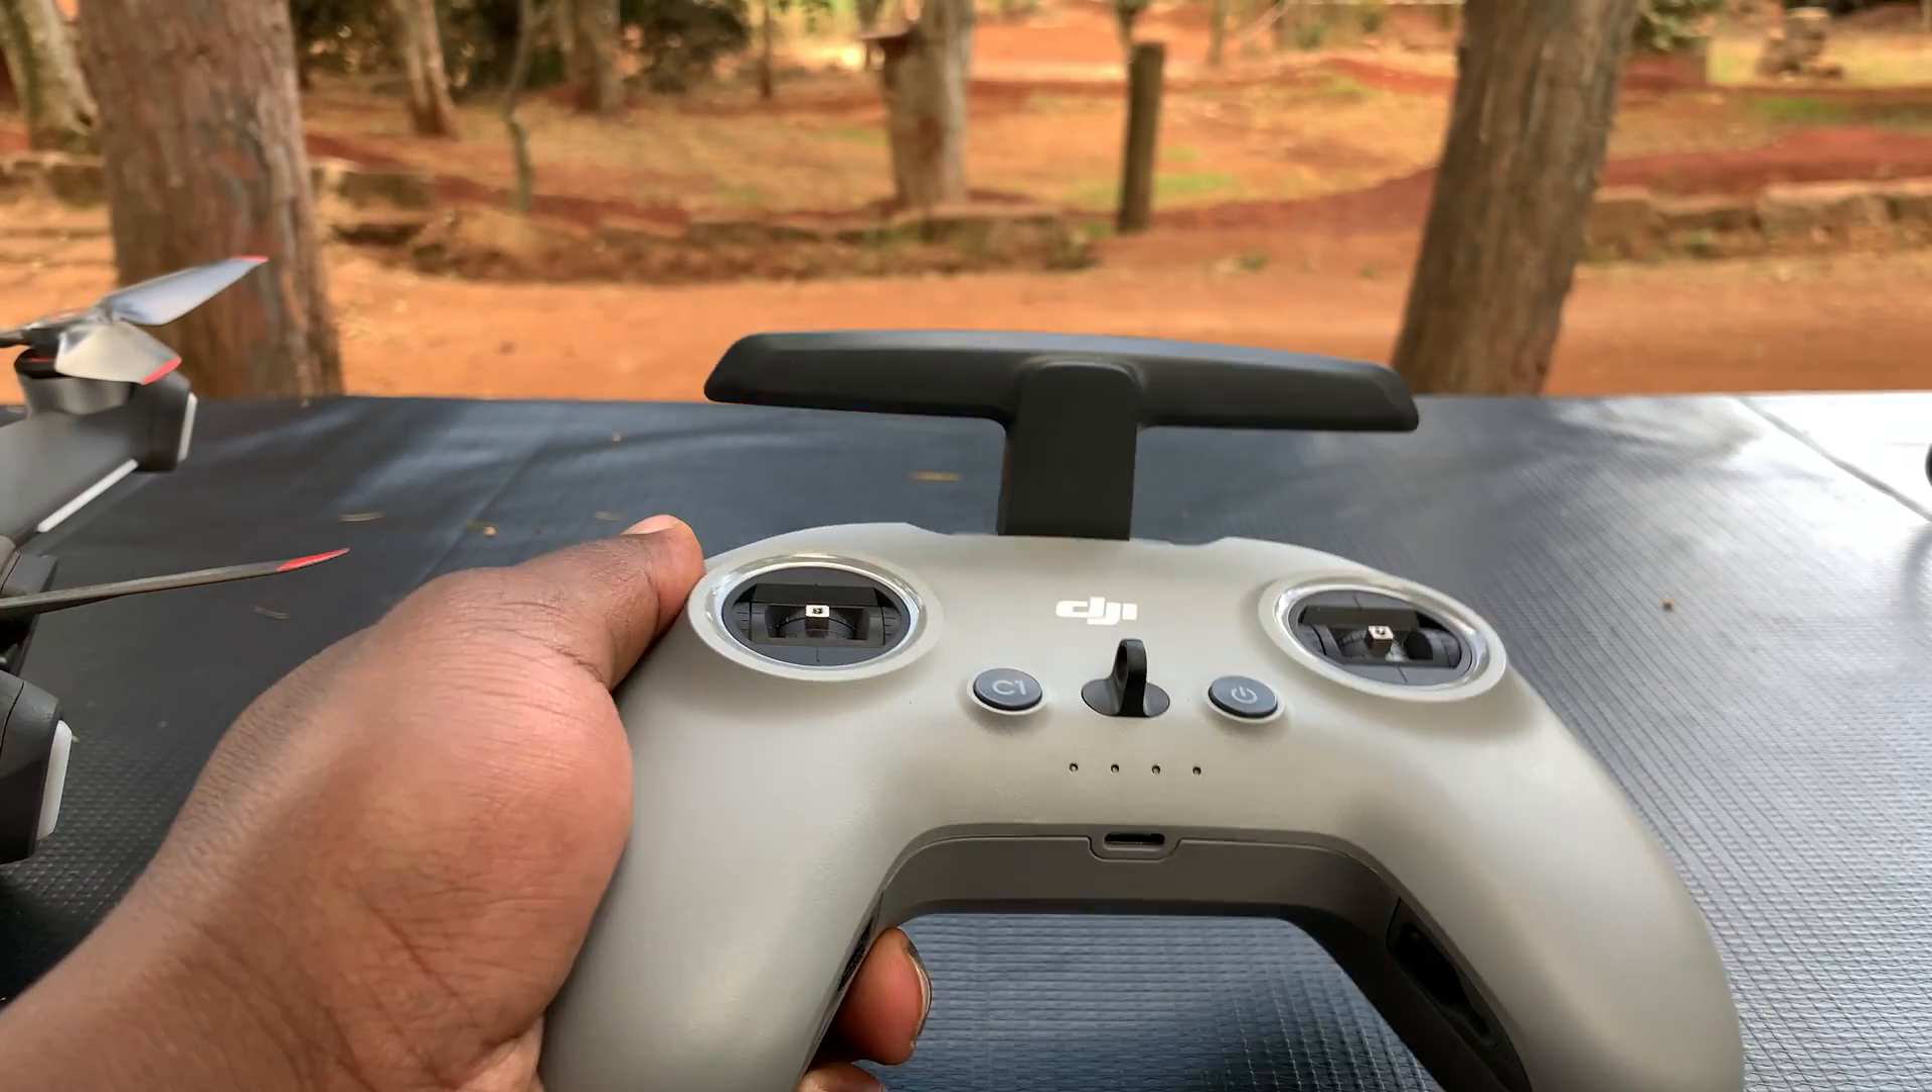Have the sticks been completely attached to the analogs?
No.